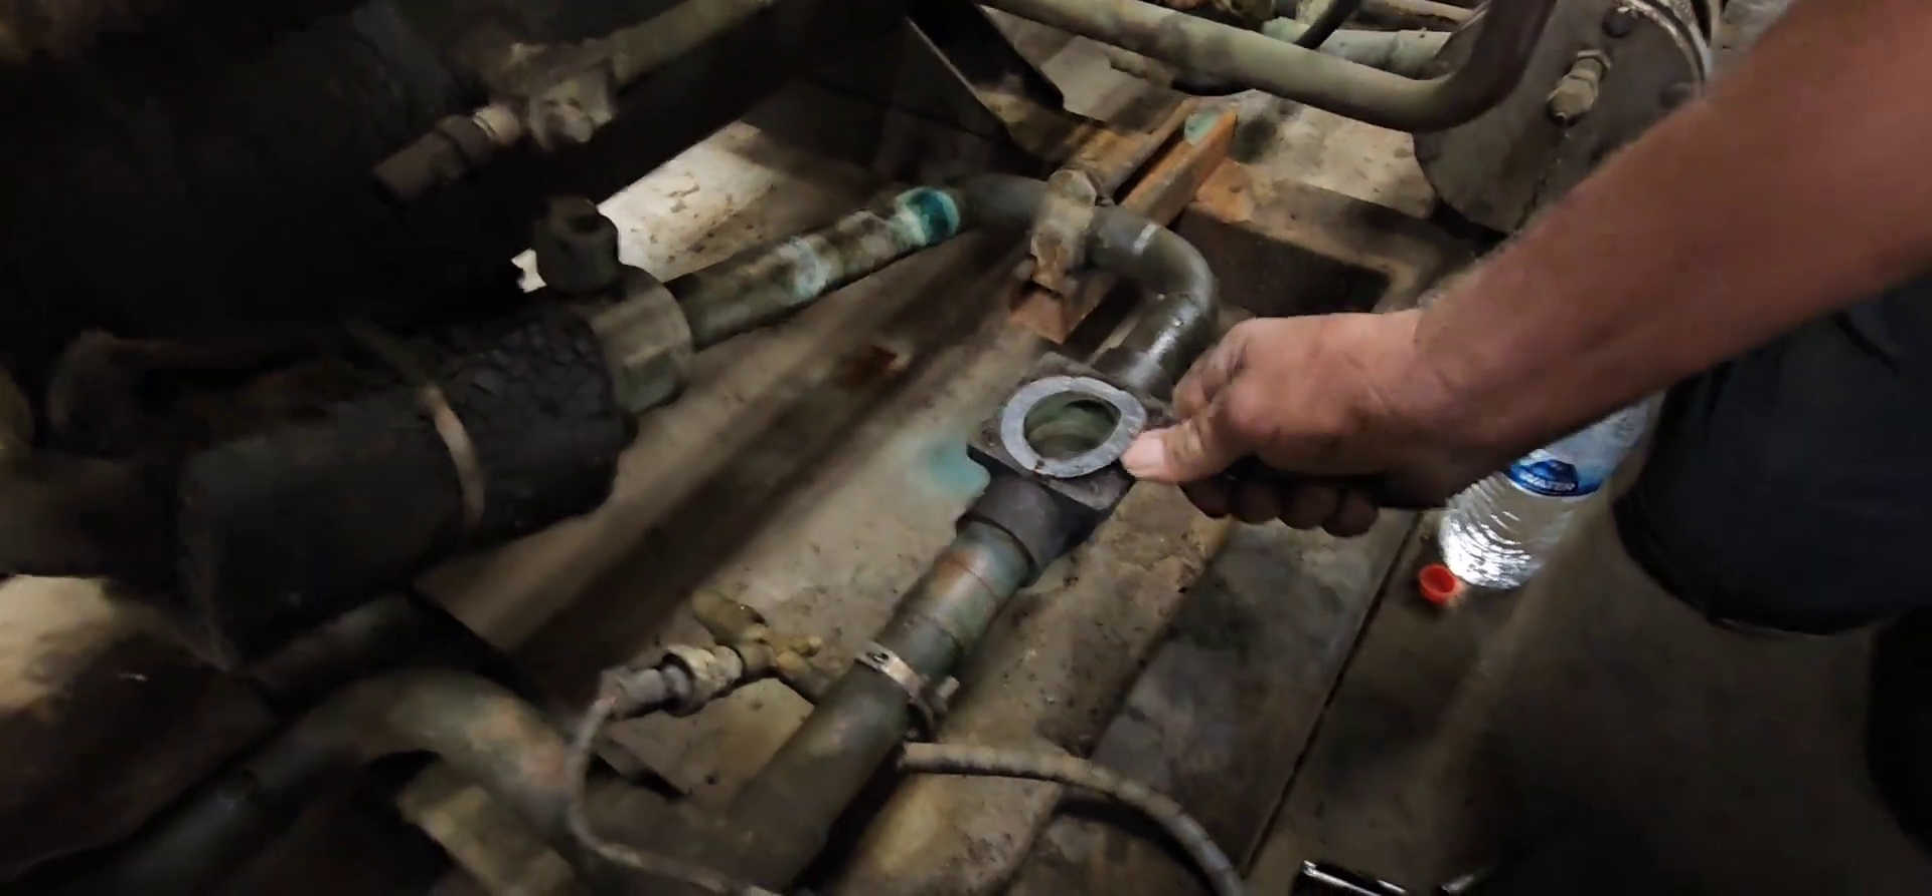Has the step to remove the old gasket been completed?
No.